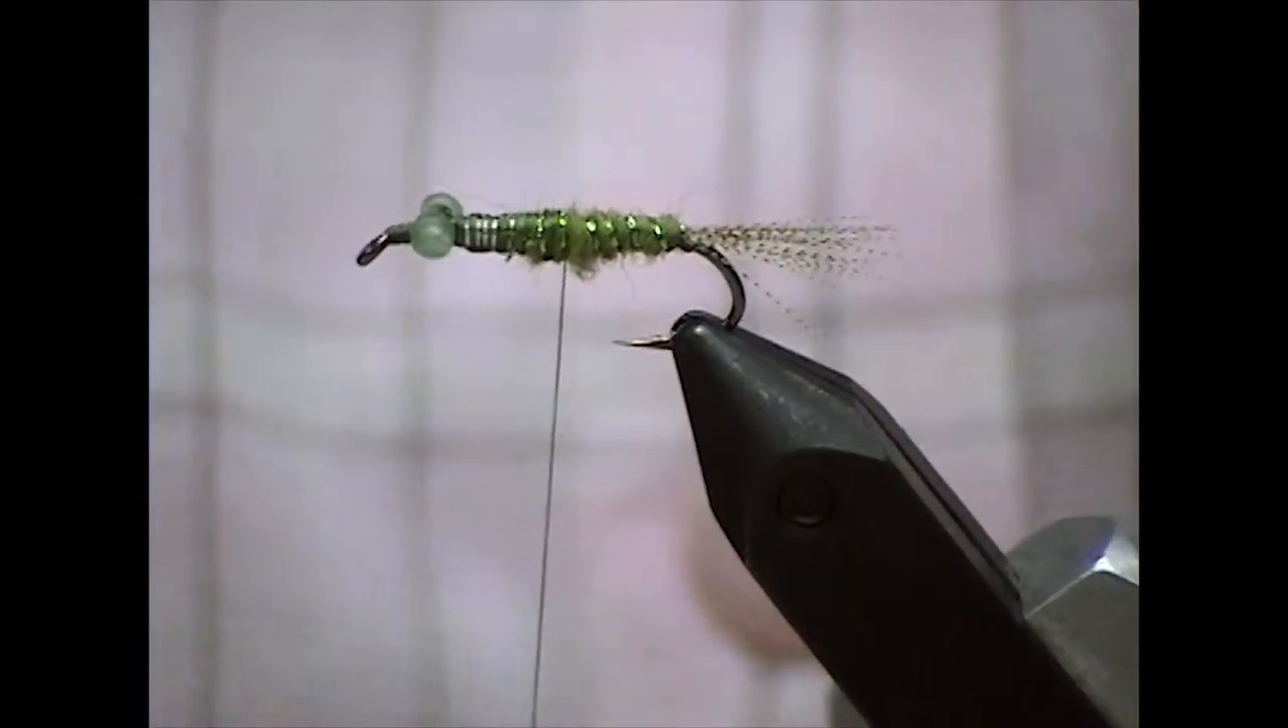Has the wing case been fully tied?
No.